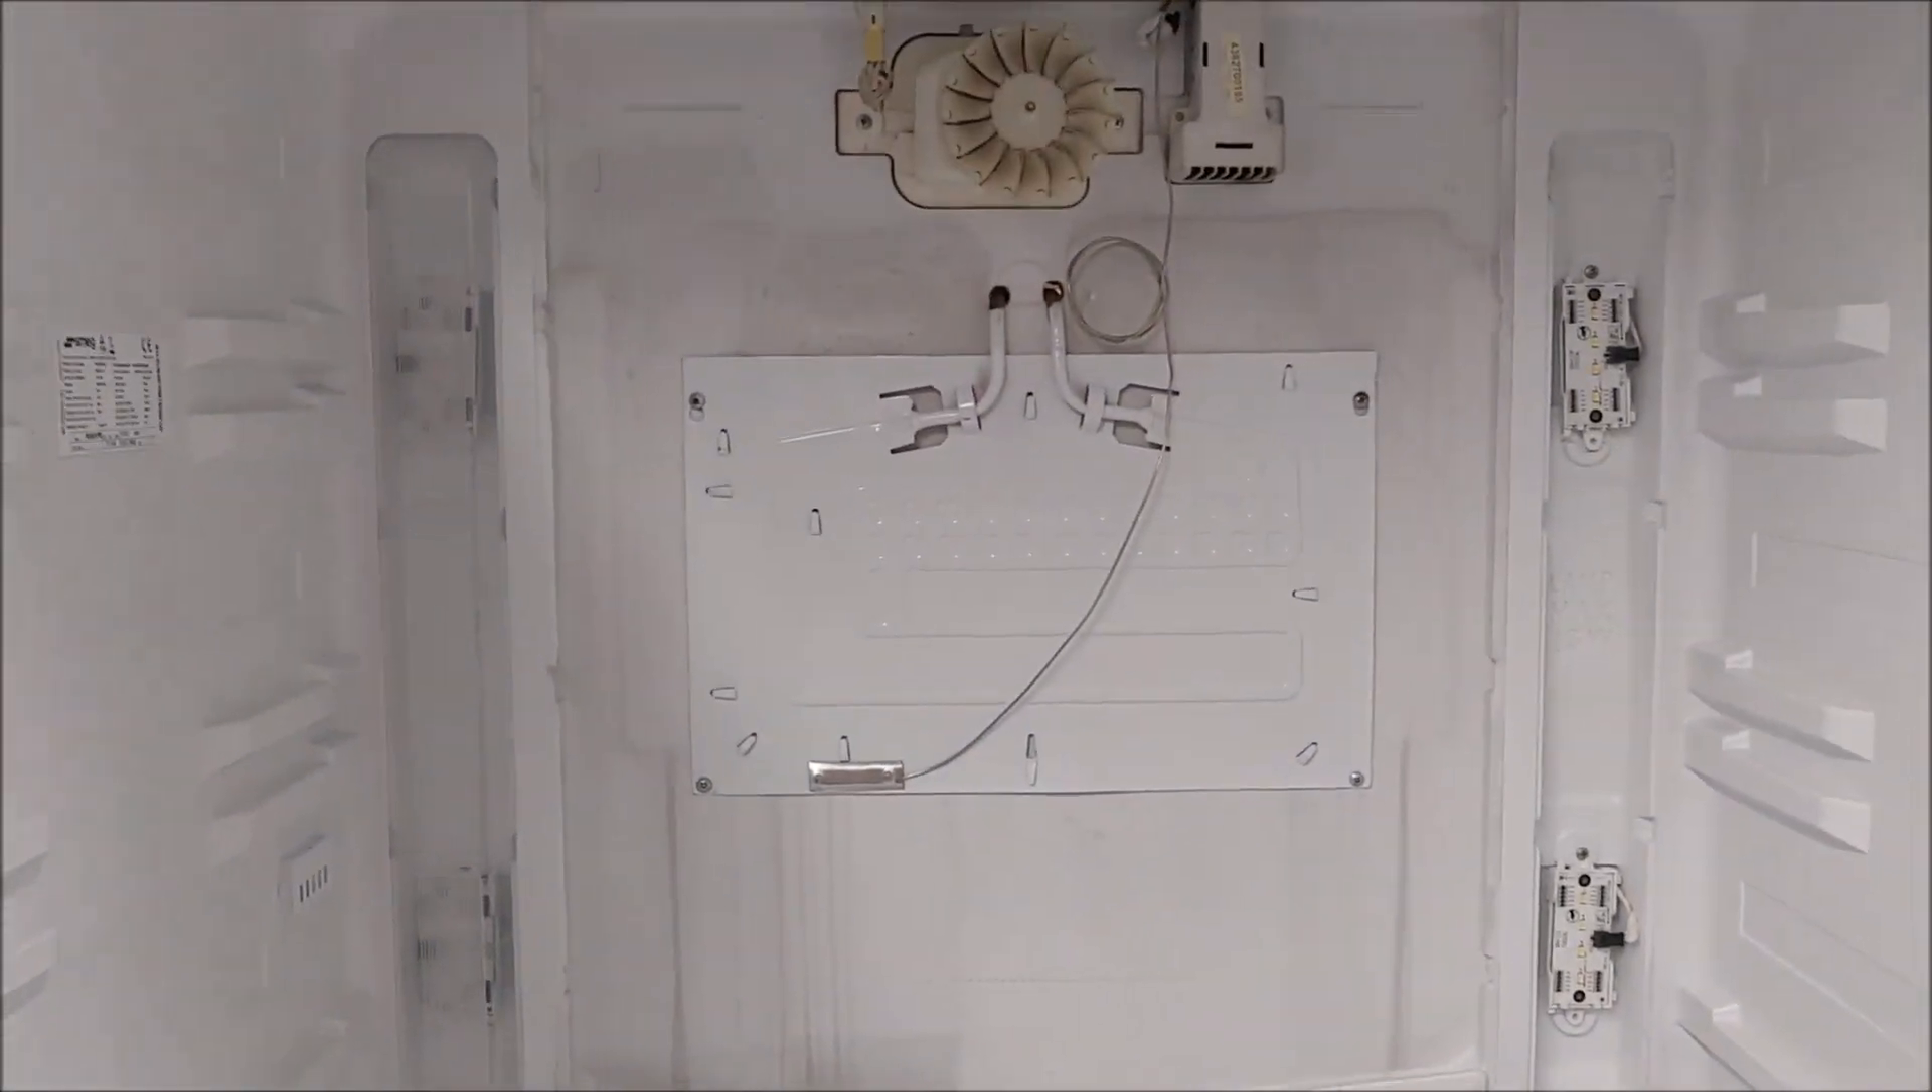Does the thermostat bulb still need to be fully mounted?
No.